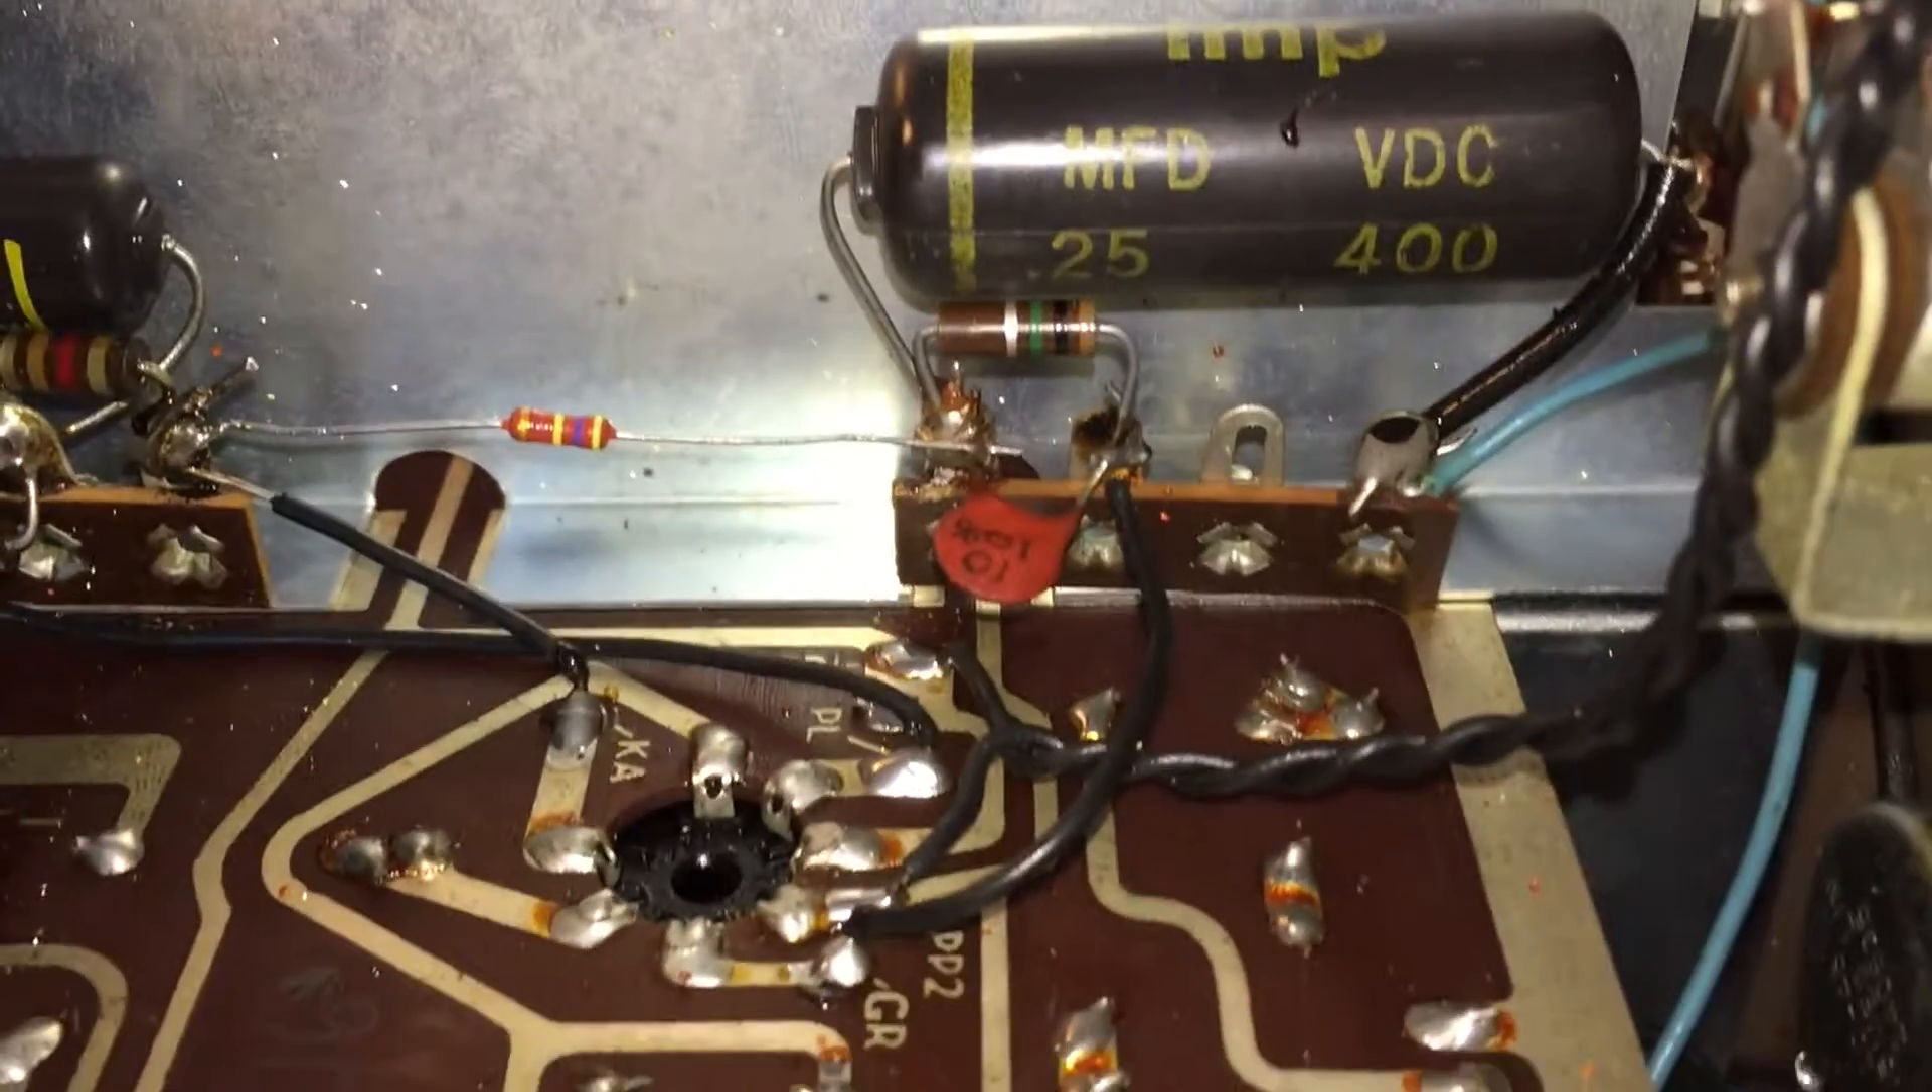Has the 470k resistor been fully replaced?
Yes.